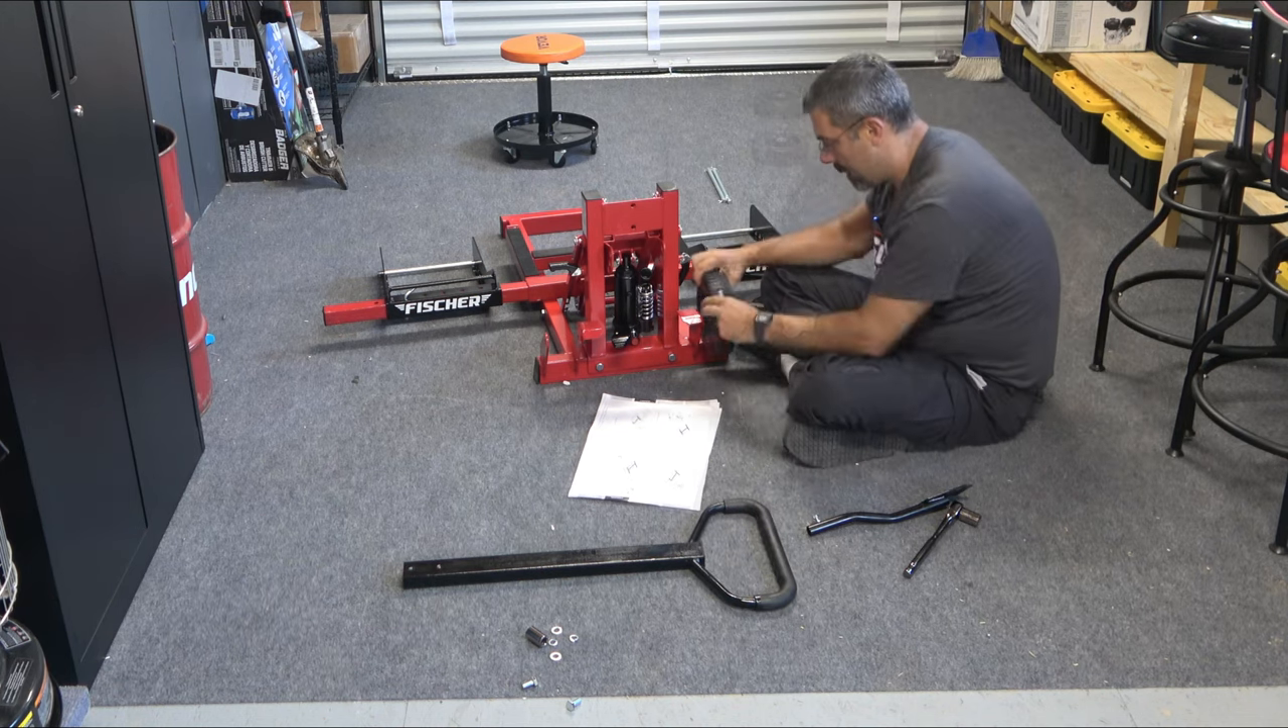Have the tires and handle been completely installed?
No.